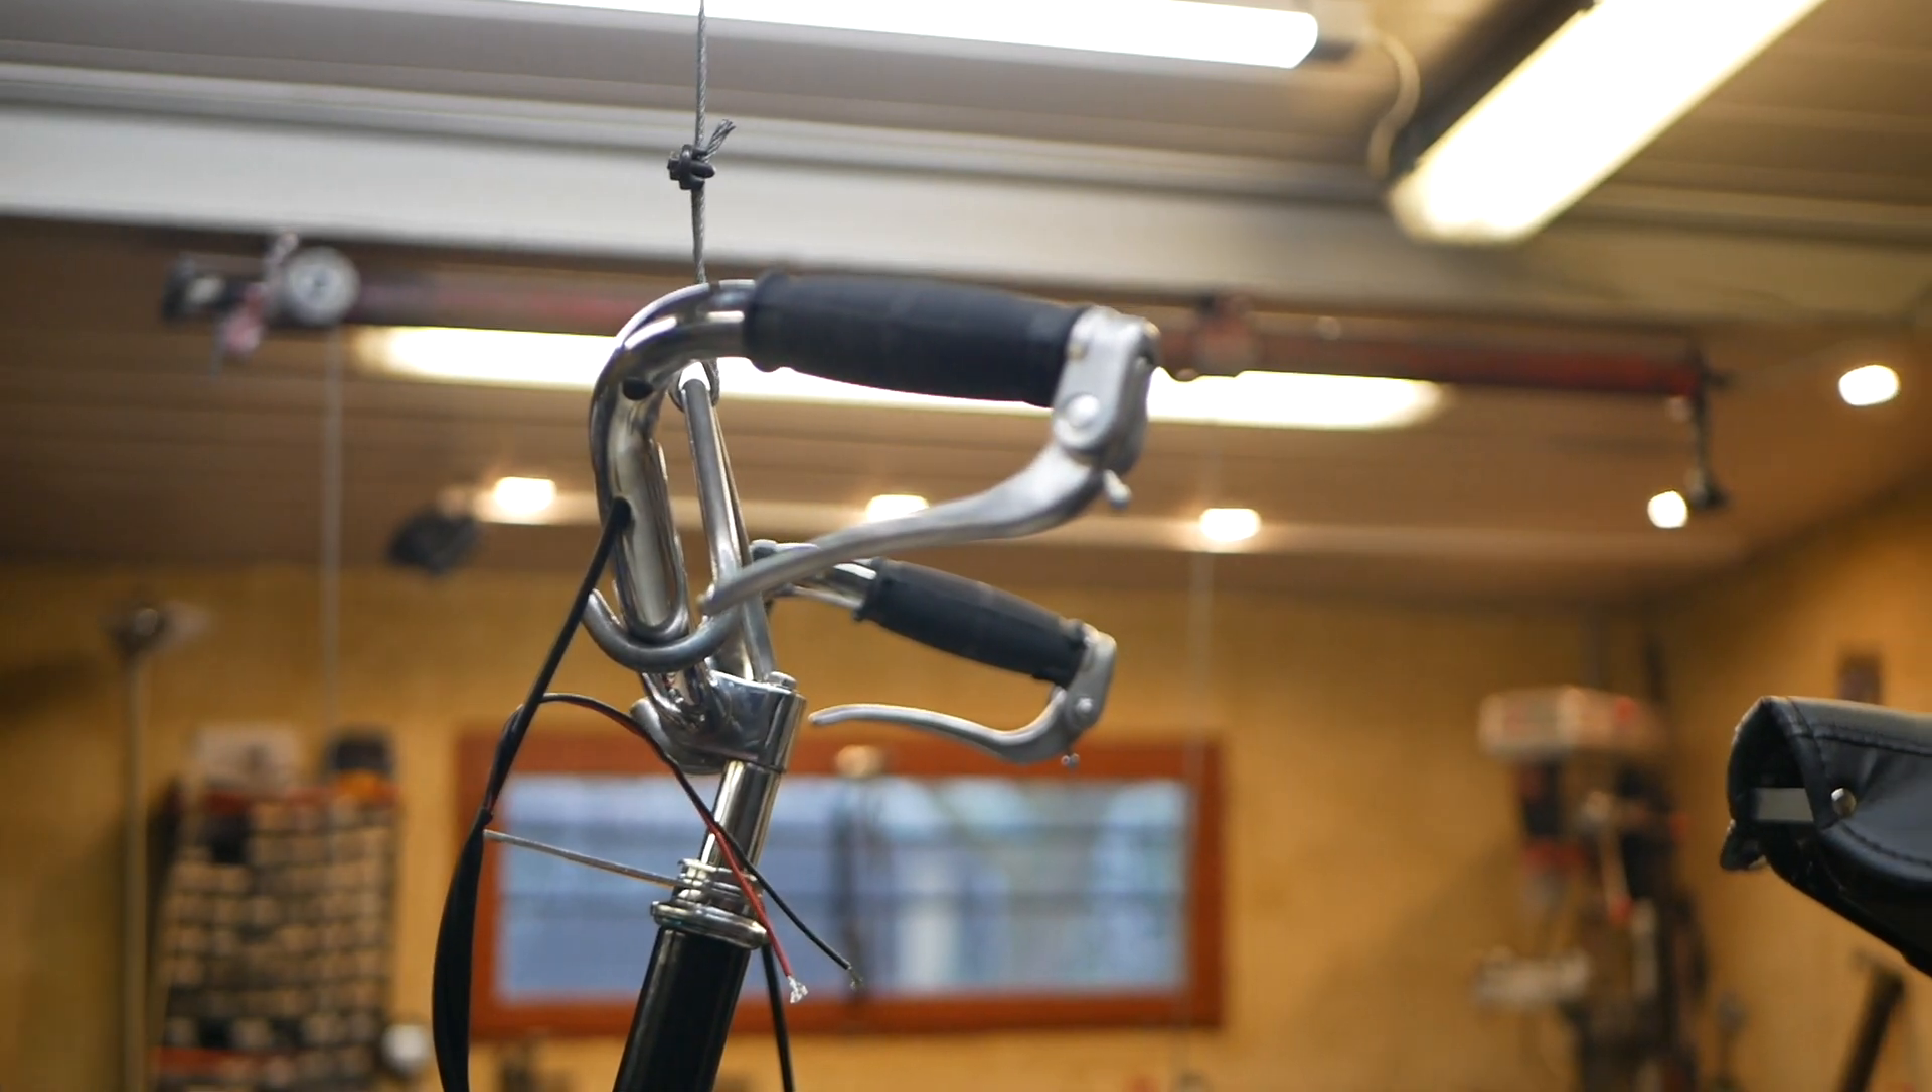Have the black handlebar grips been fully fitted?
Yes.